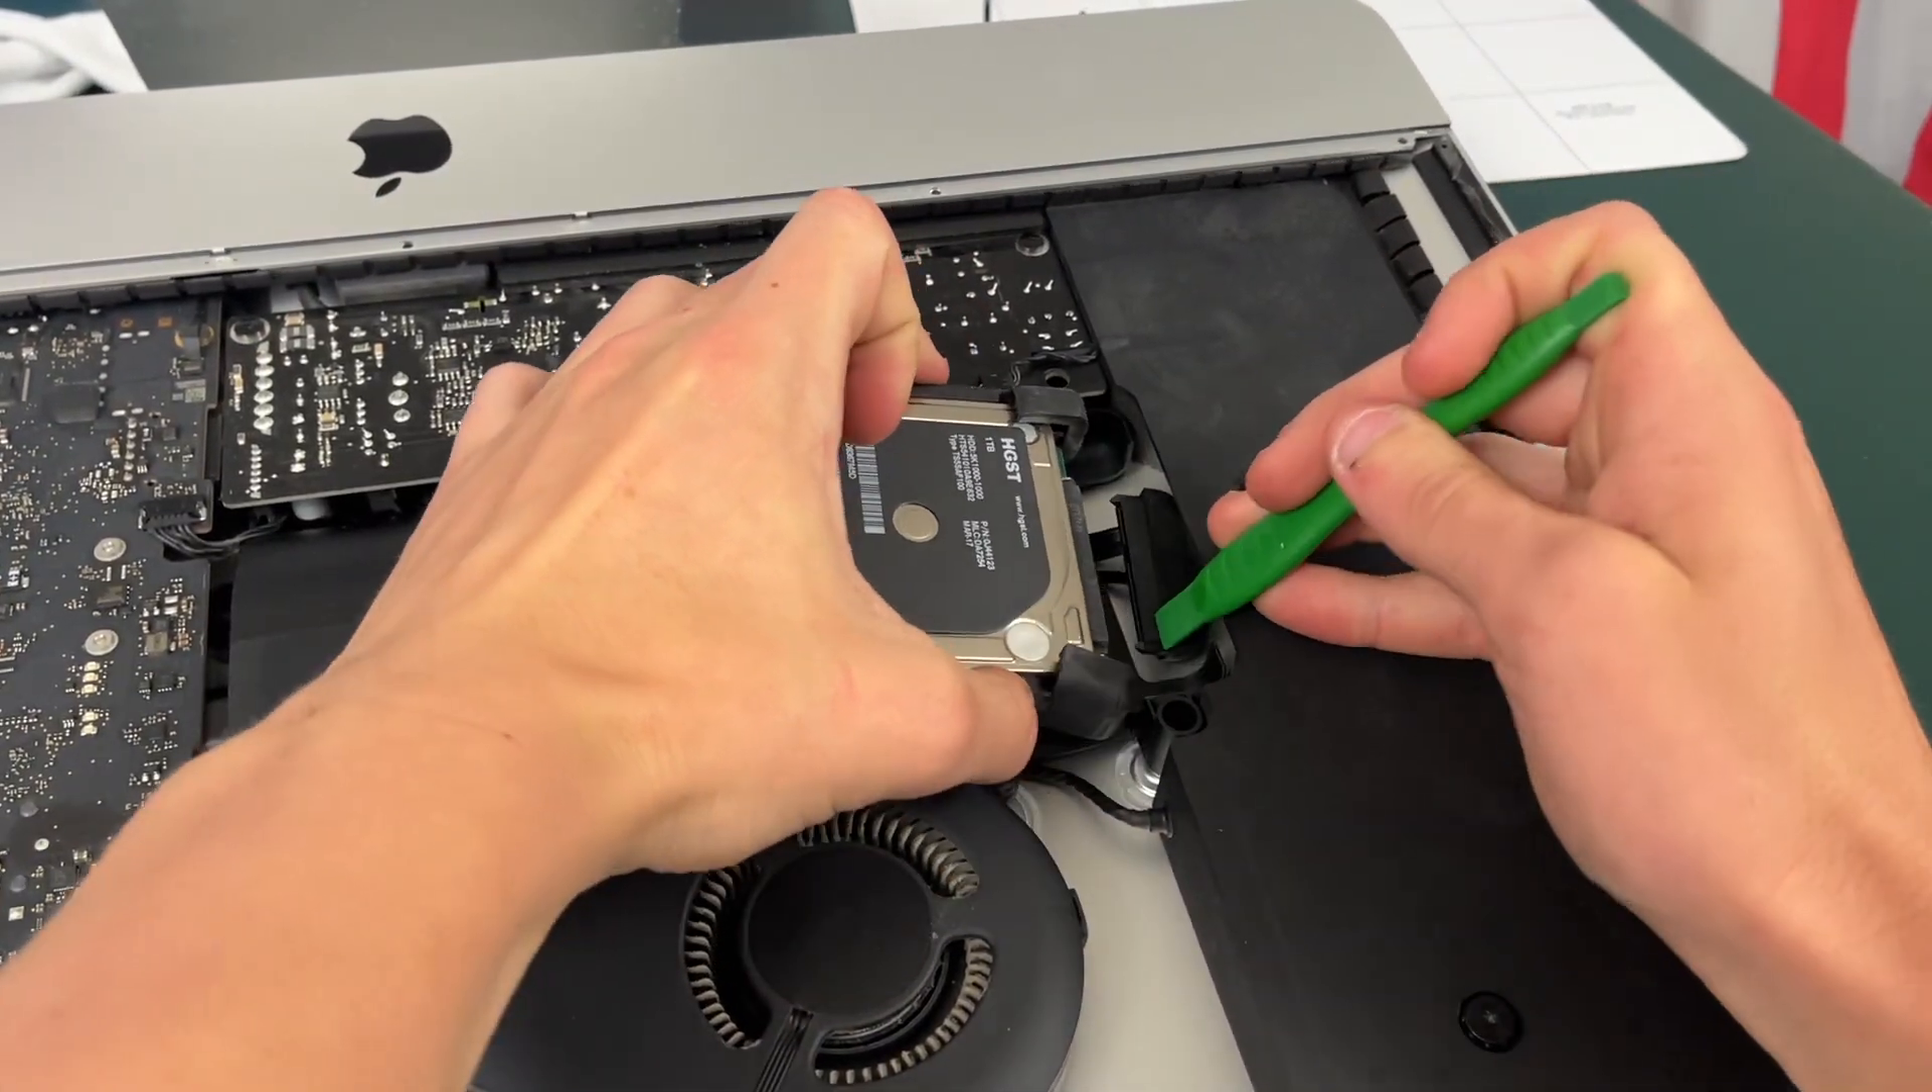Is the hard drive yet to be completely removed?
Yes.